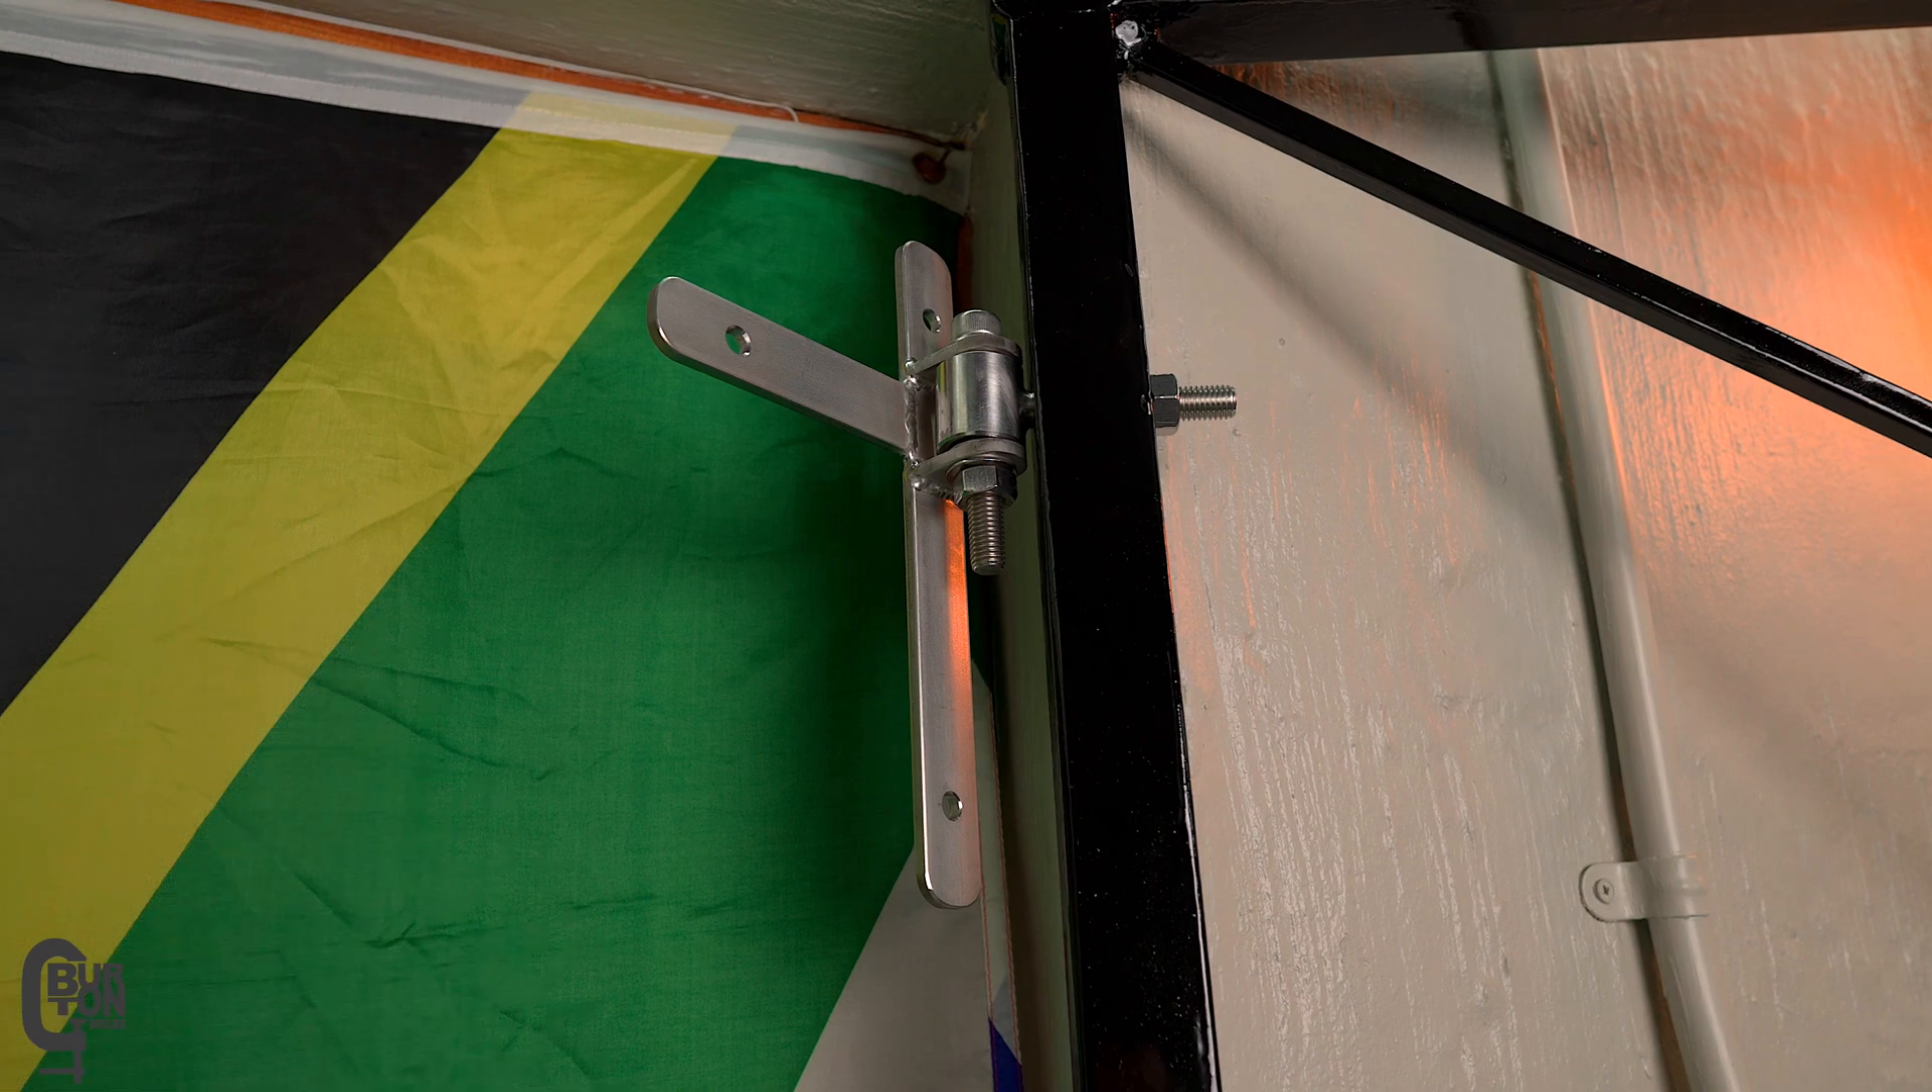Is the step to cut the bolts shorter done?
No.